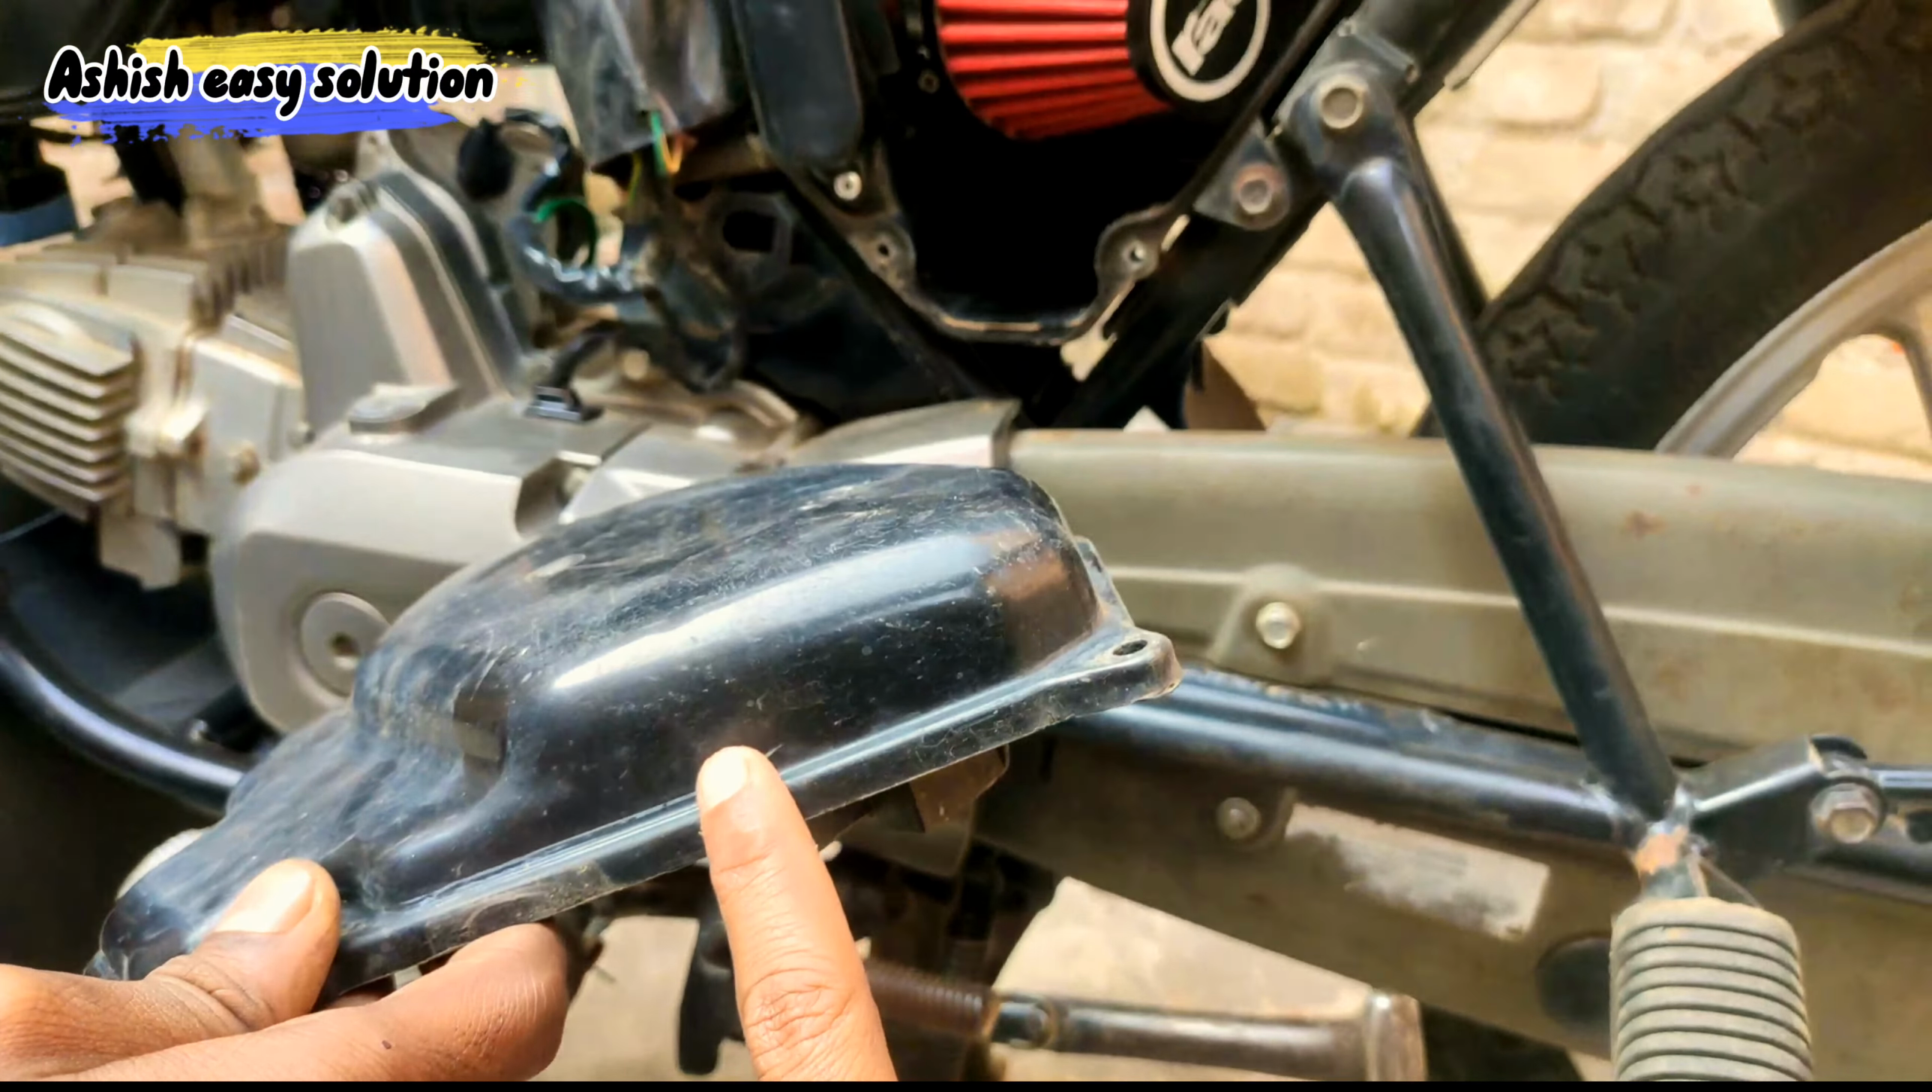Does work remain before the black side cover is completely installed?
Yes.